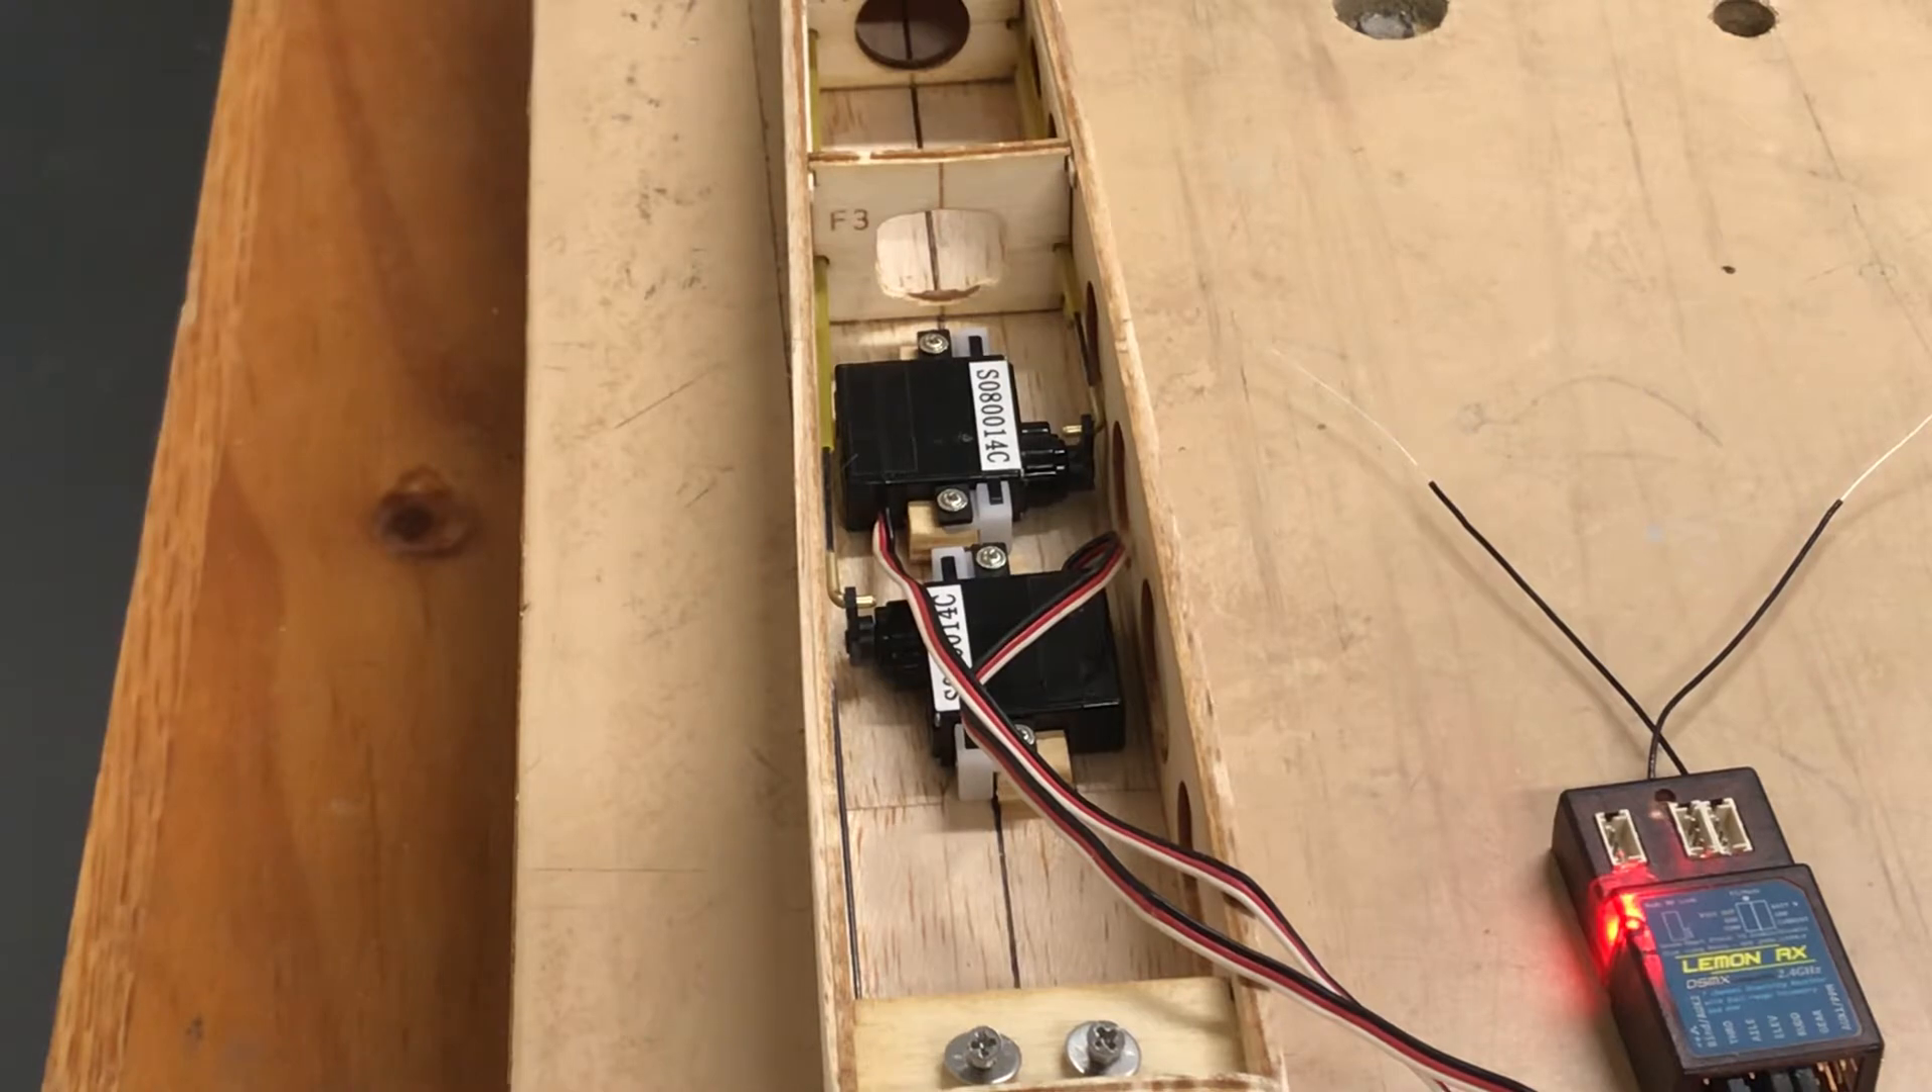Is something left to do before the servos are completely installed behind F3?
No.